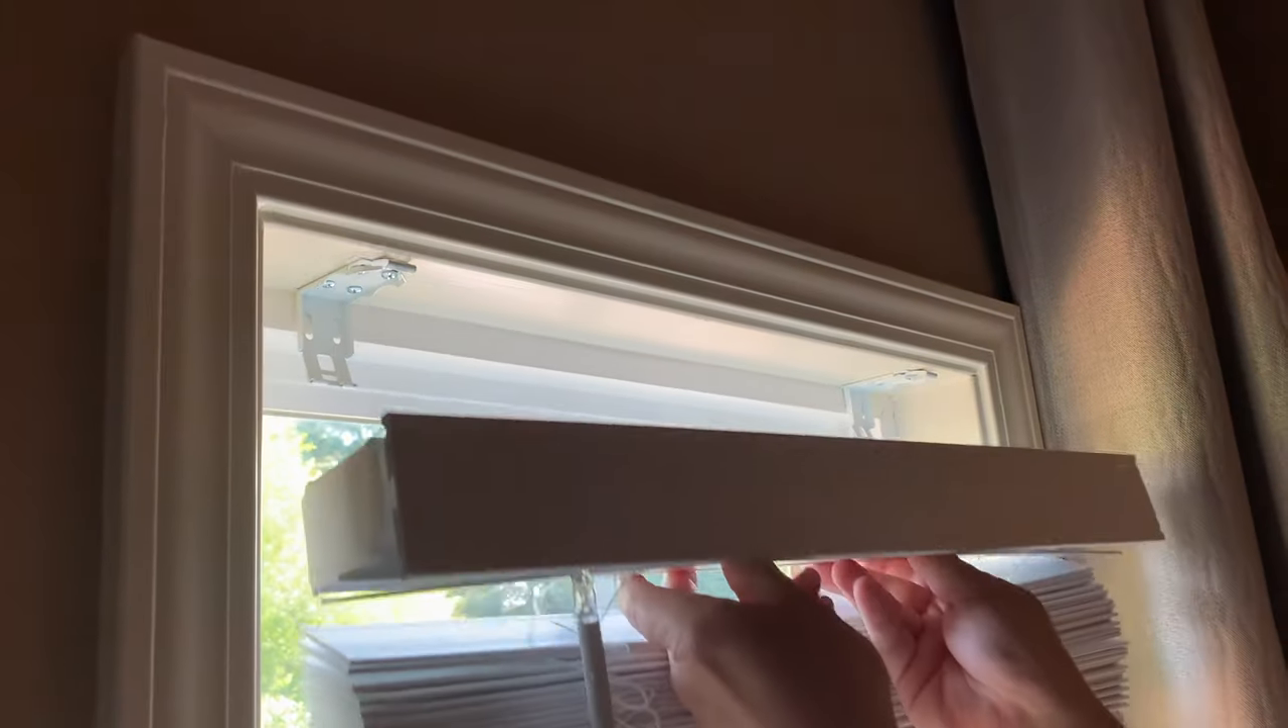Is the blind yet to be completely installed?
Yes.